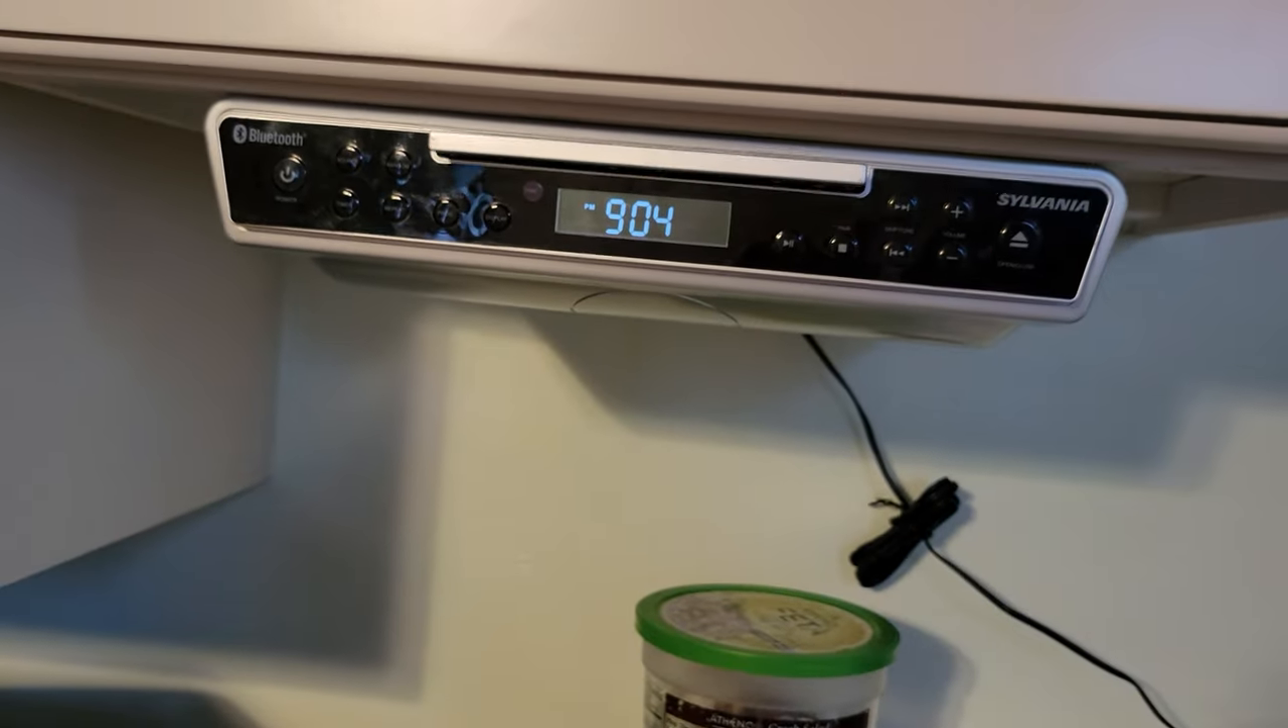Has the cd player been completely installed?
Yes.